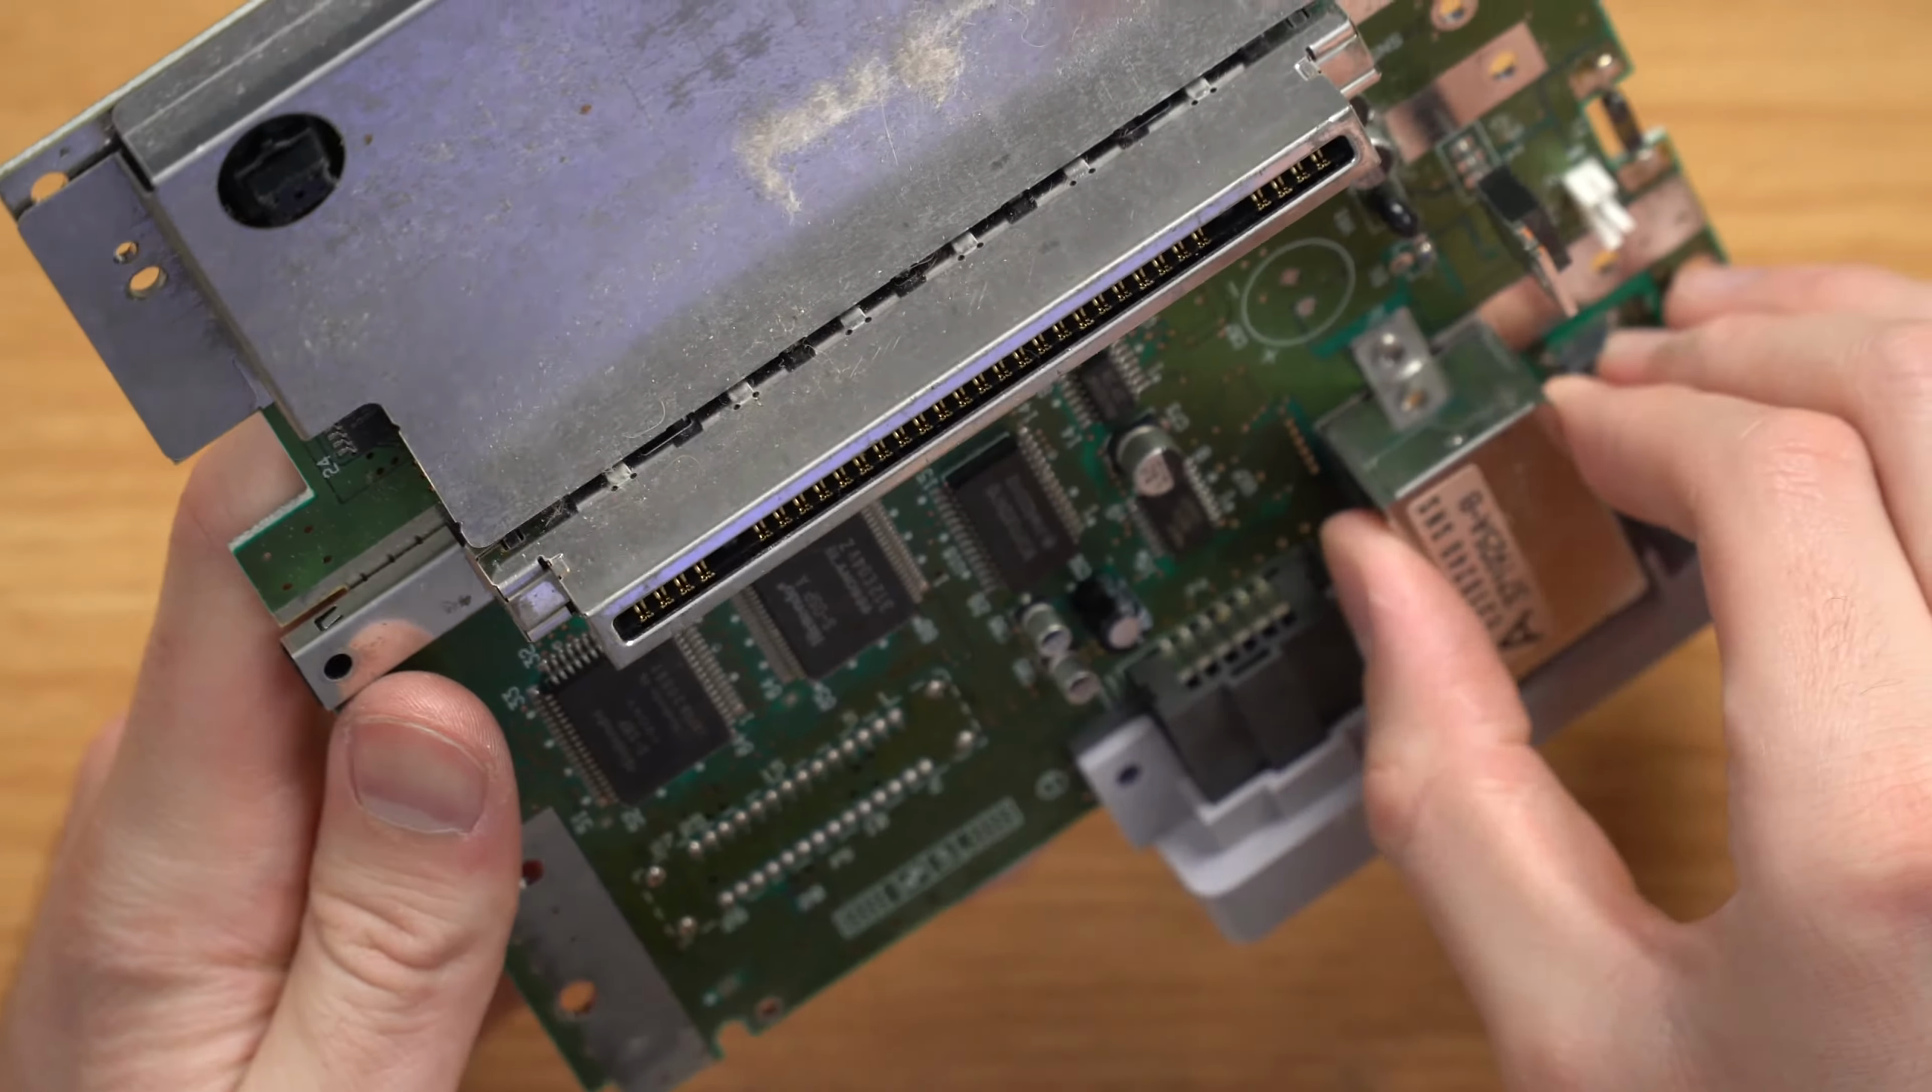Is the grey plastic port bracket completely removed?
No.